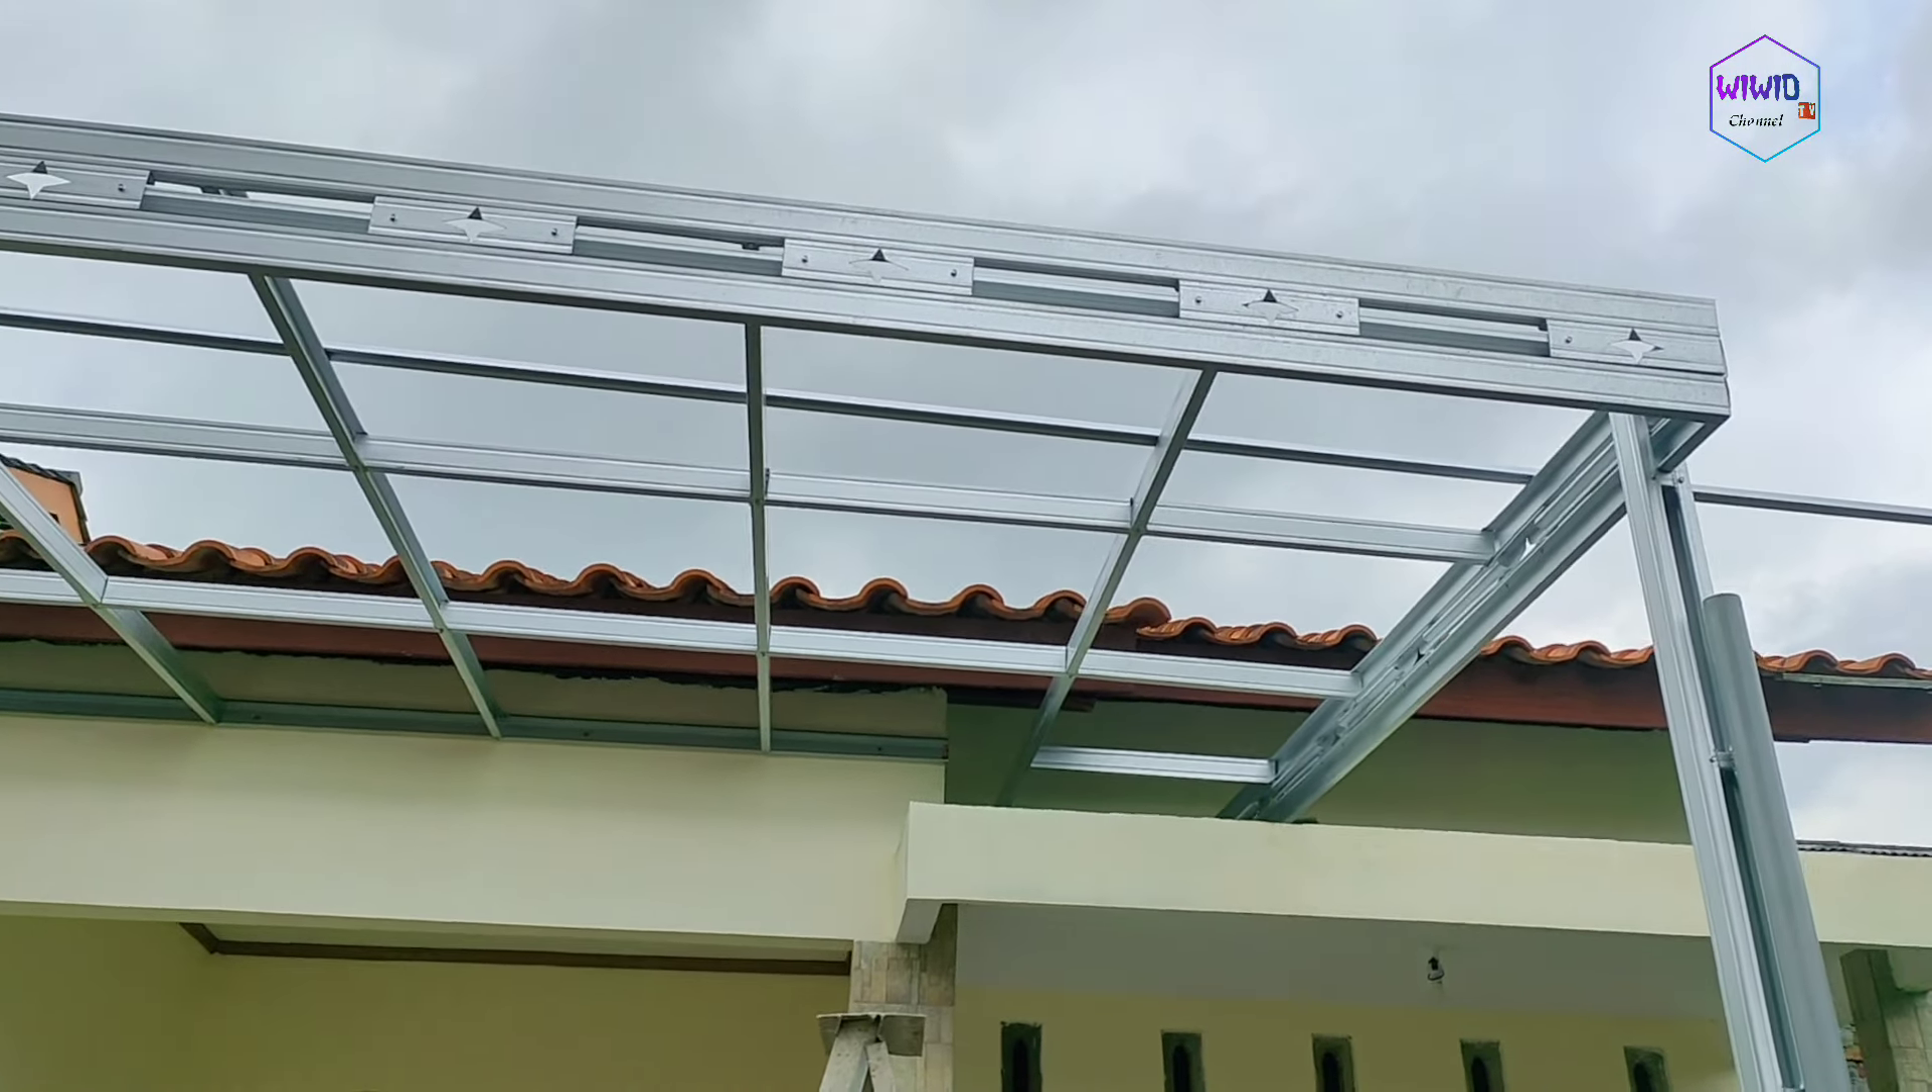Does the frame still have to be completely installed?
No.